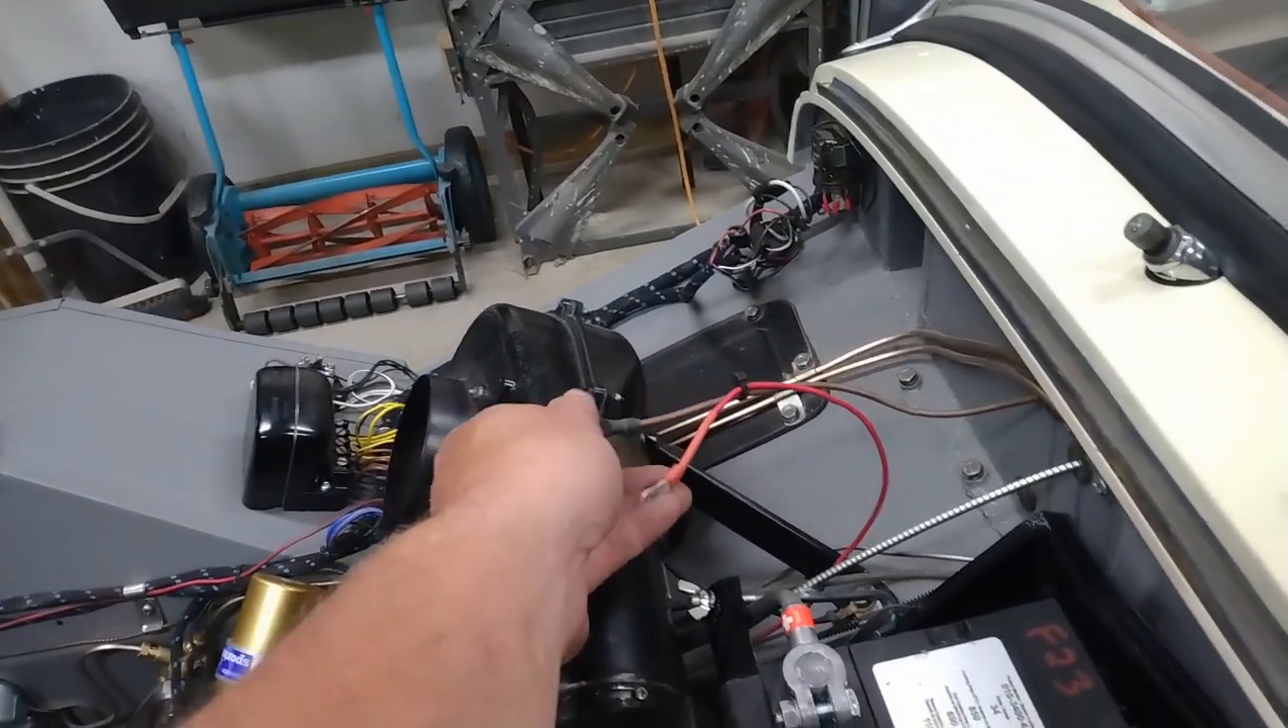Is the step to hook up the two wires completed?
No.